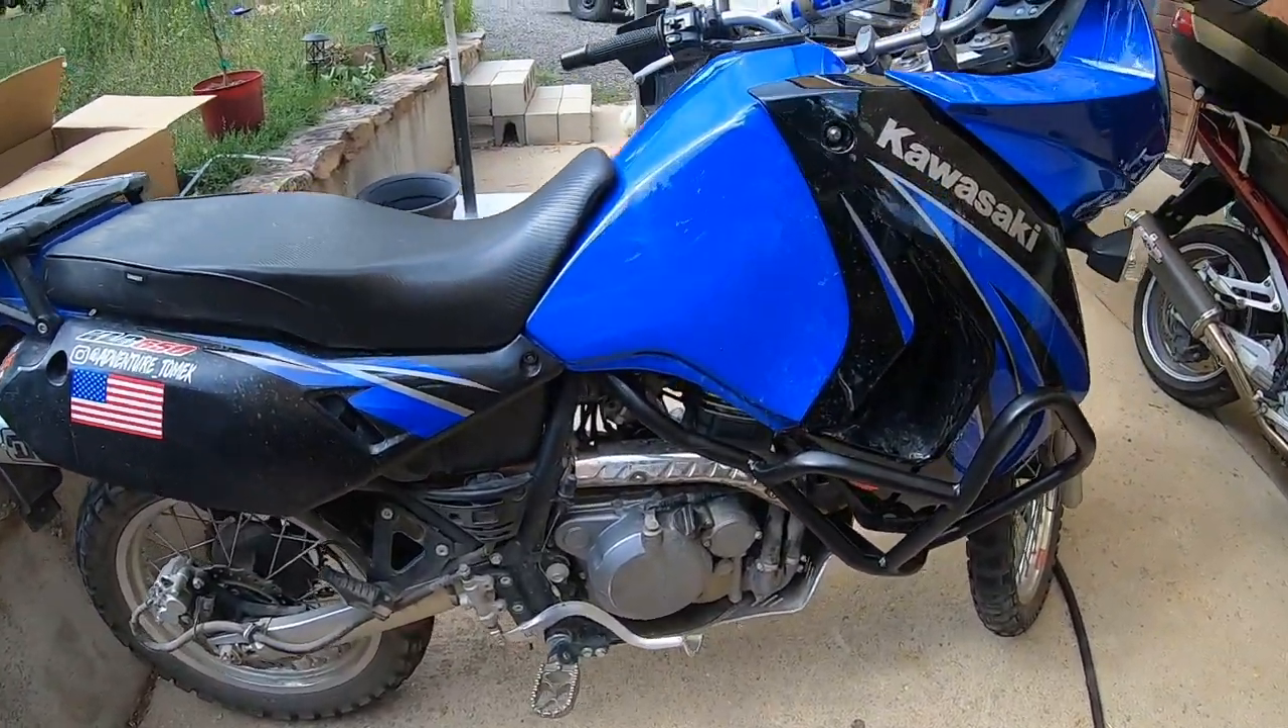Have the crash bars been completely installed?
Yes.